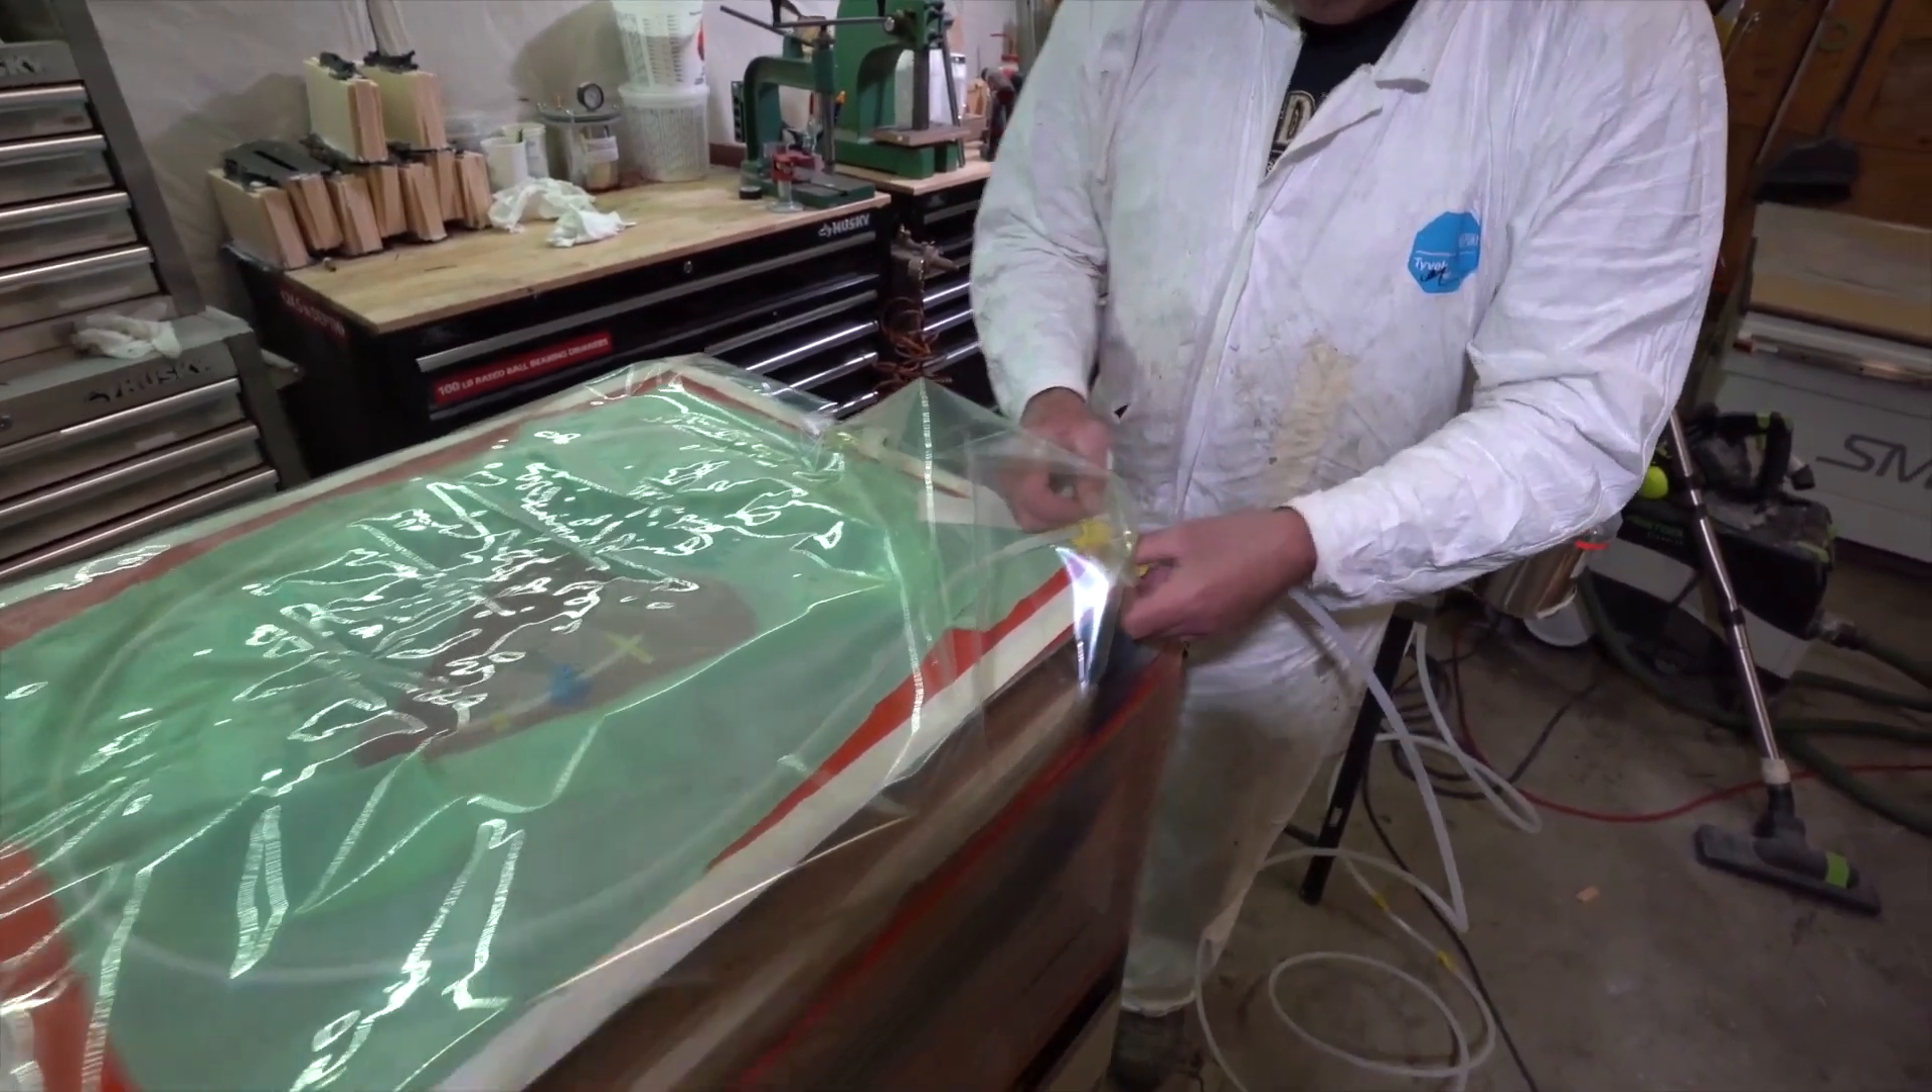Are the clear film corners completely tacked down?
No.